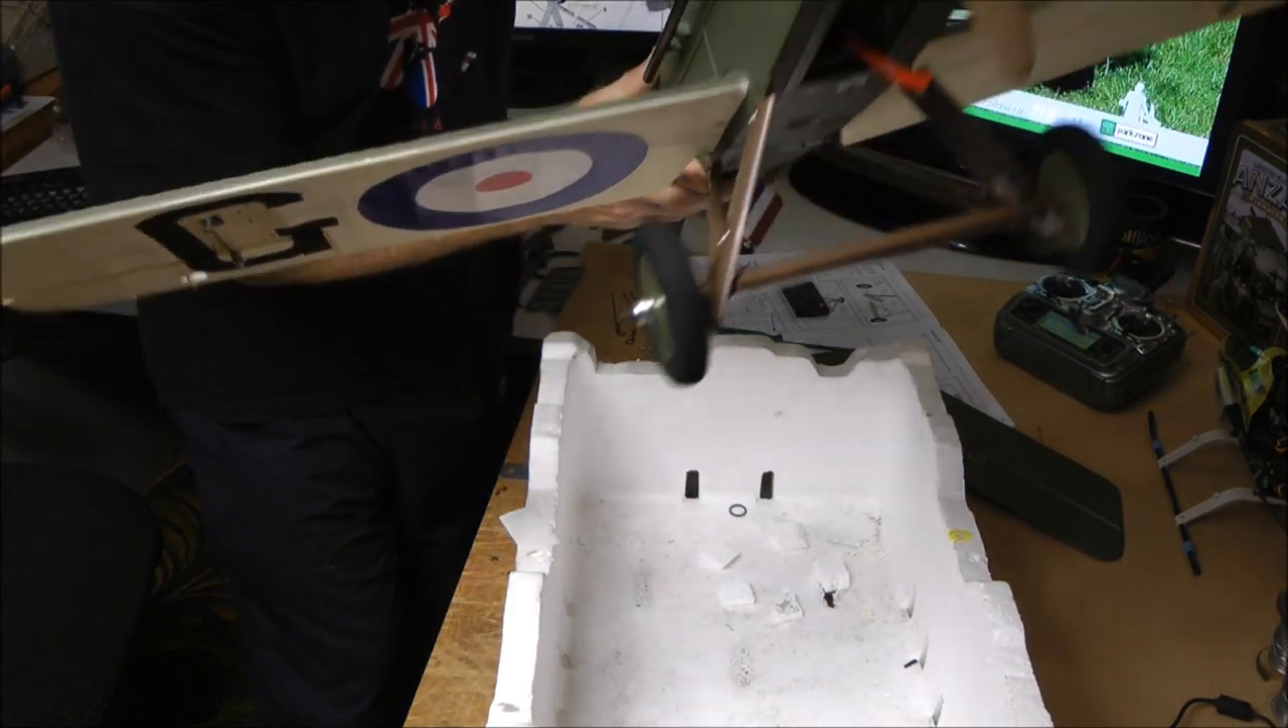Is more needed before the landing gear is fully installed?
No.